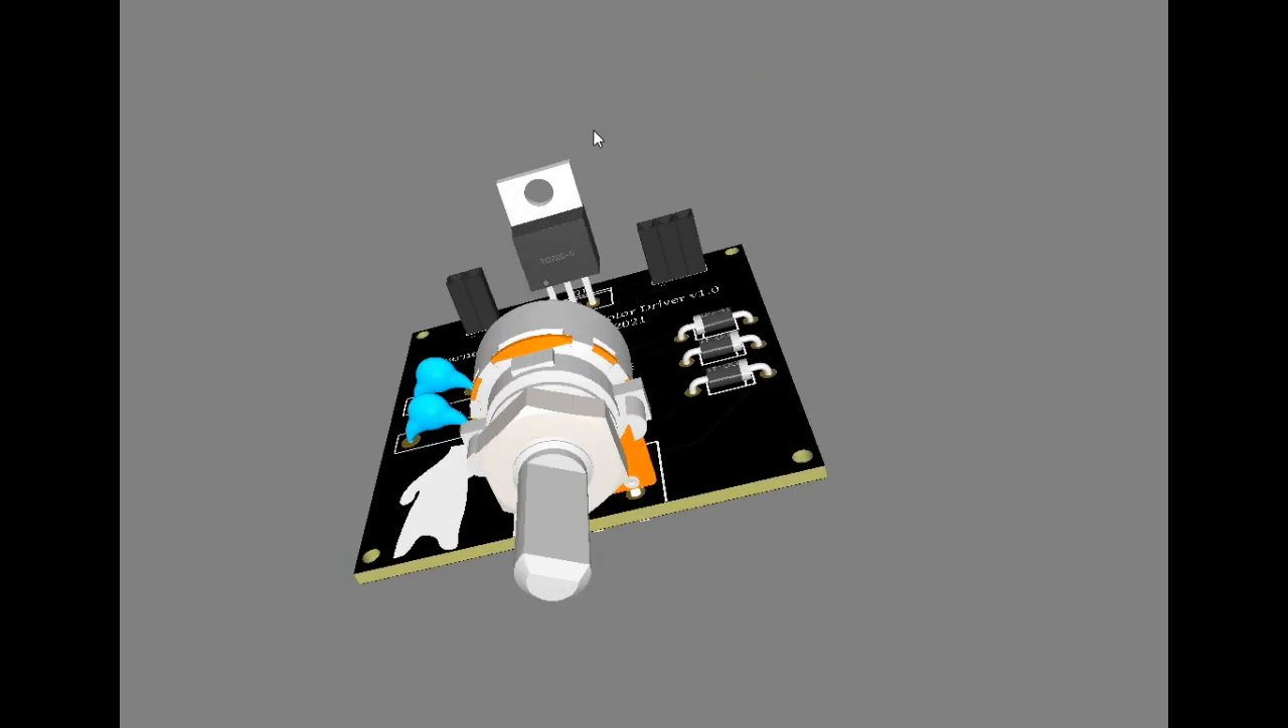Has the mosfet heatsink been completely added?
No.